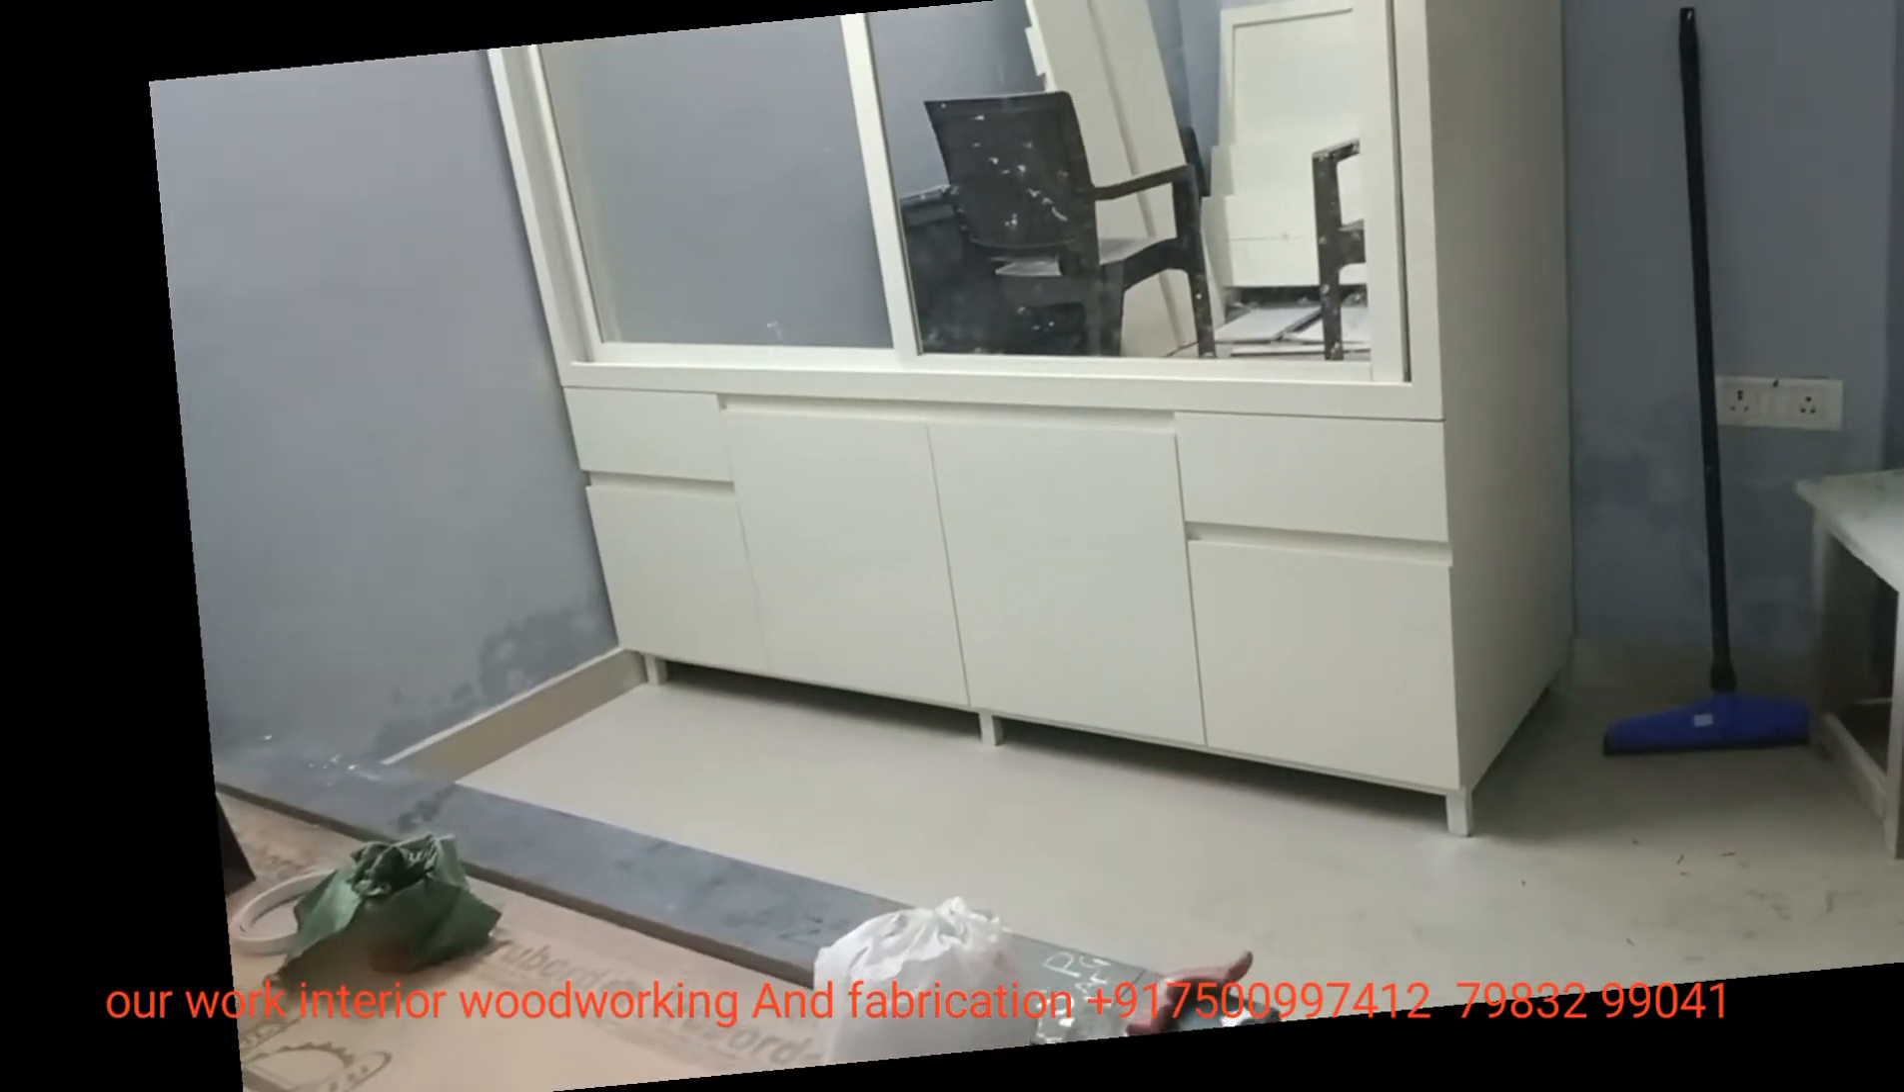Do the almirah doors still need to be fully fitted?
No.